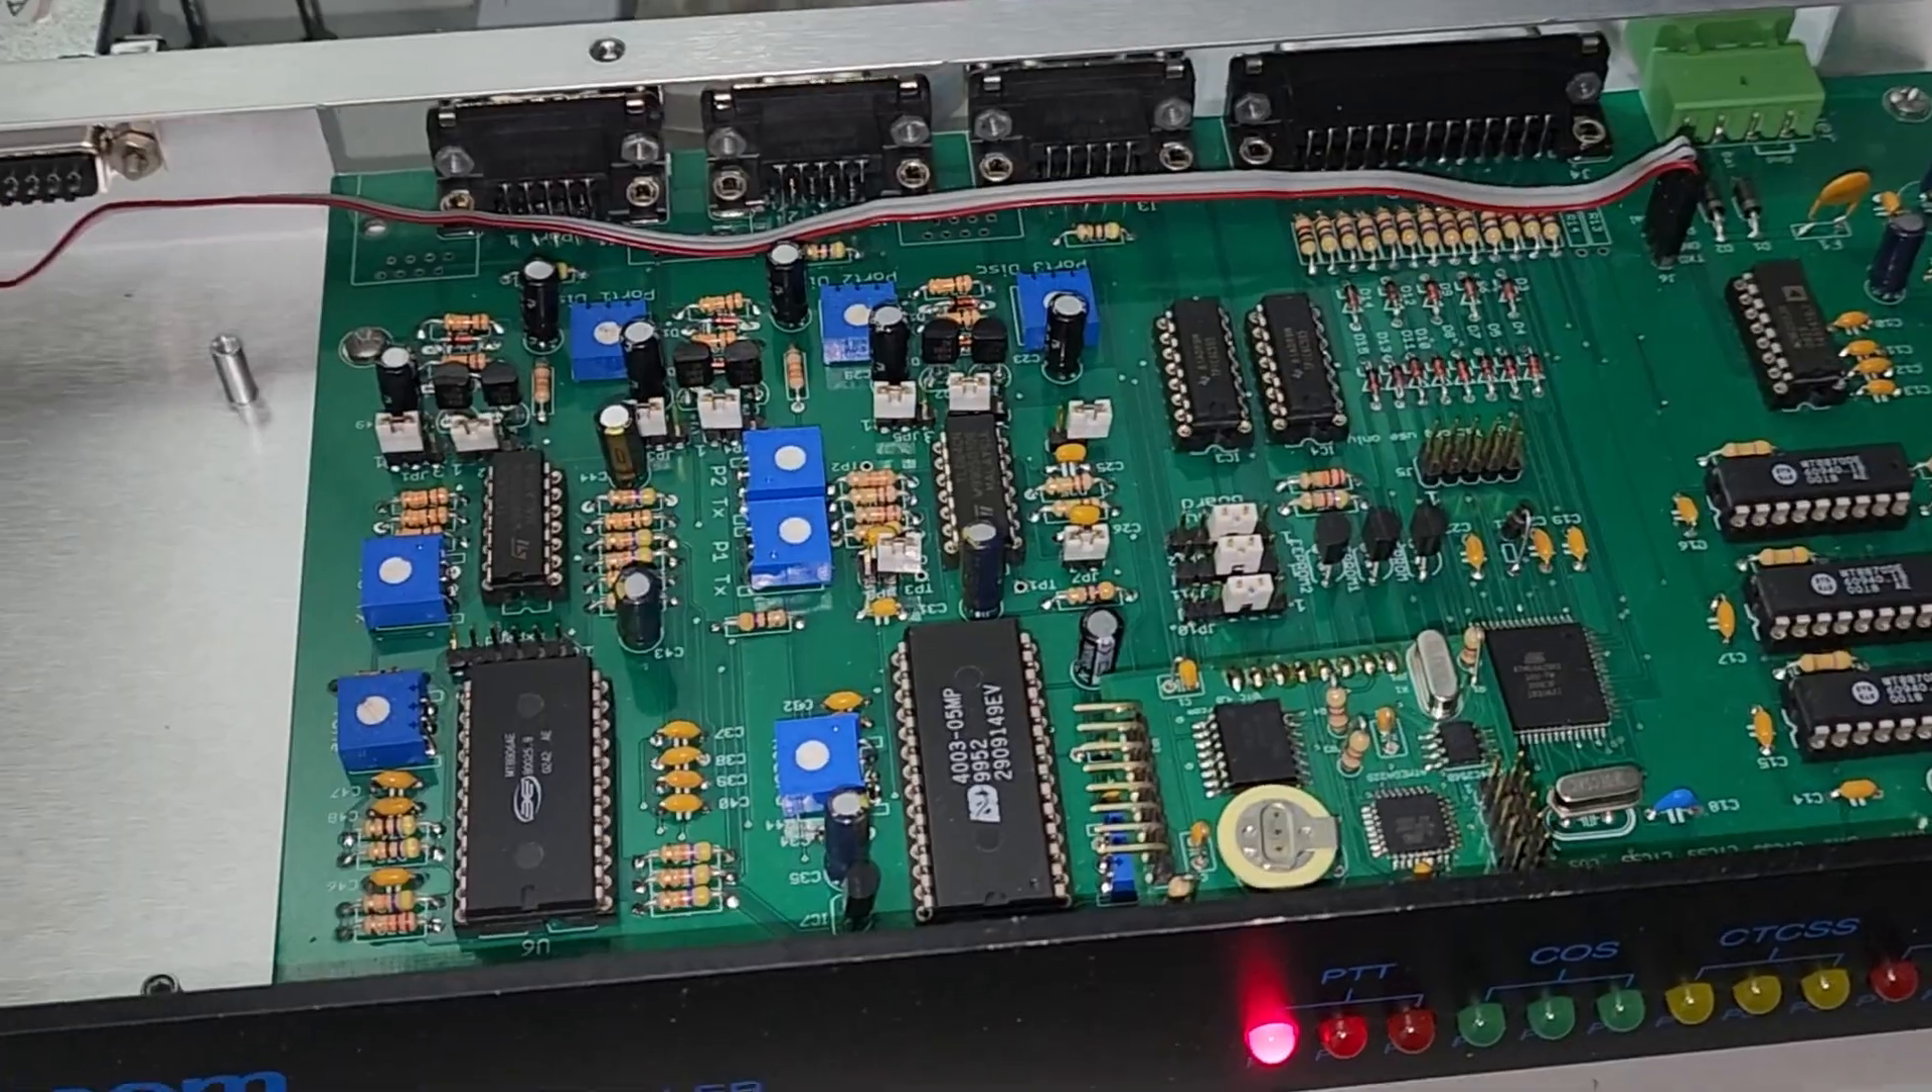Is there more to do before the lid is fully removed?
No.